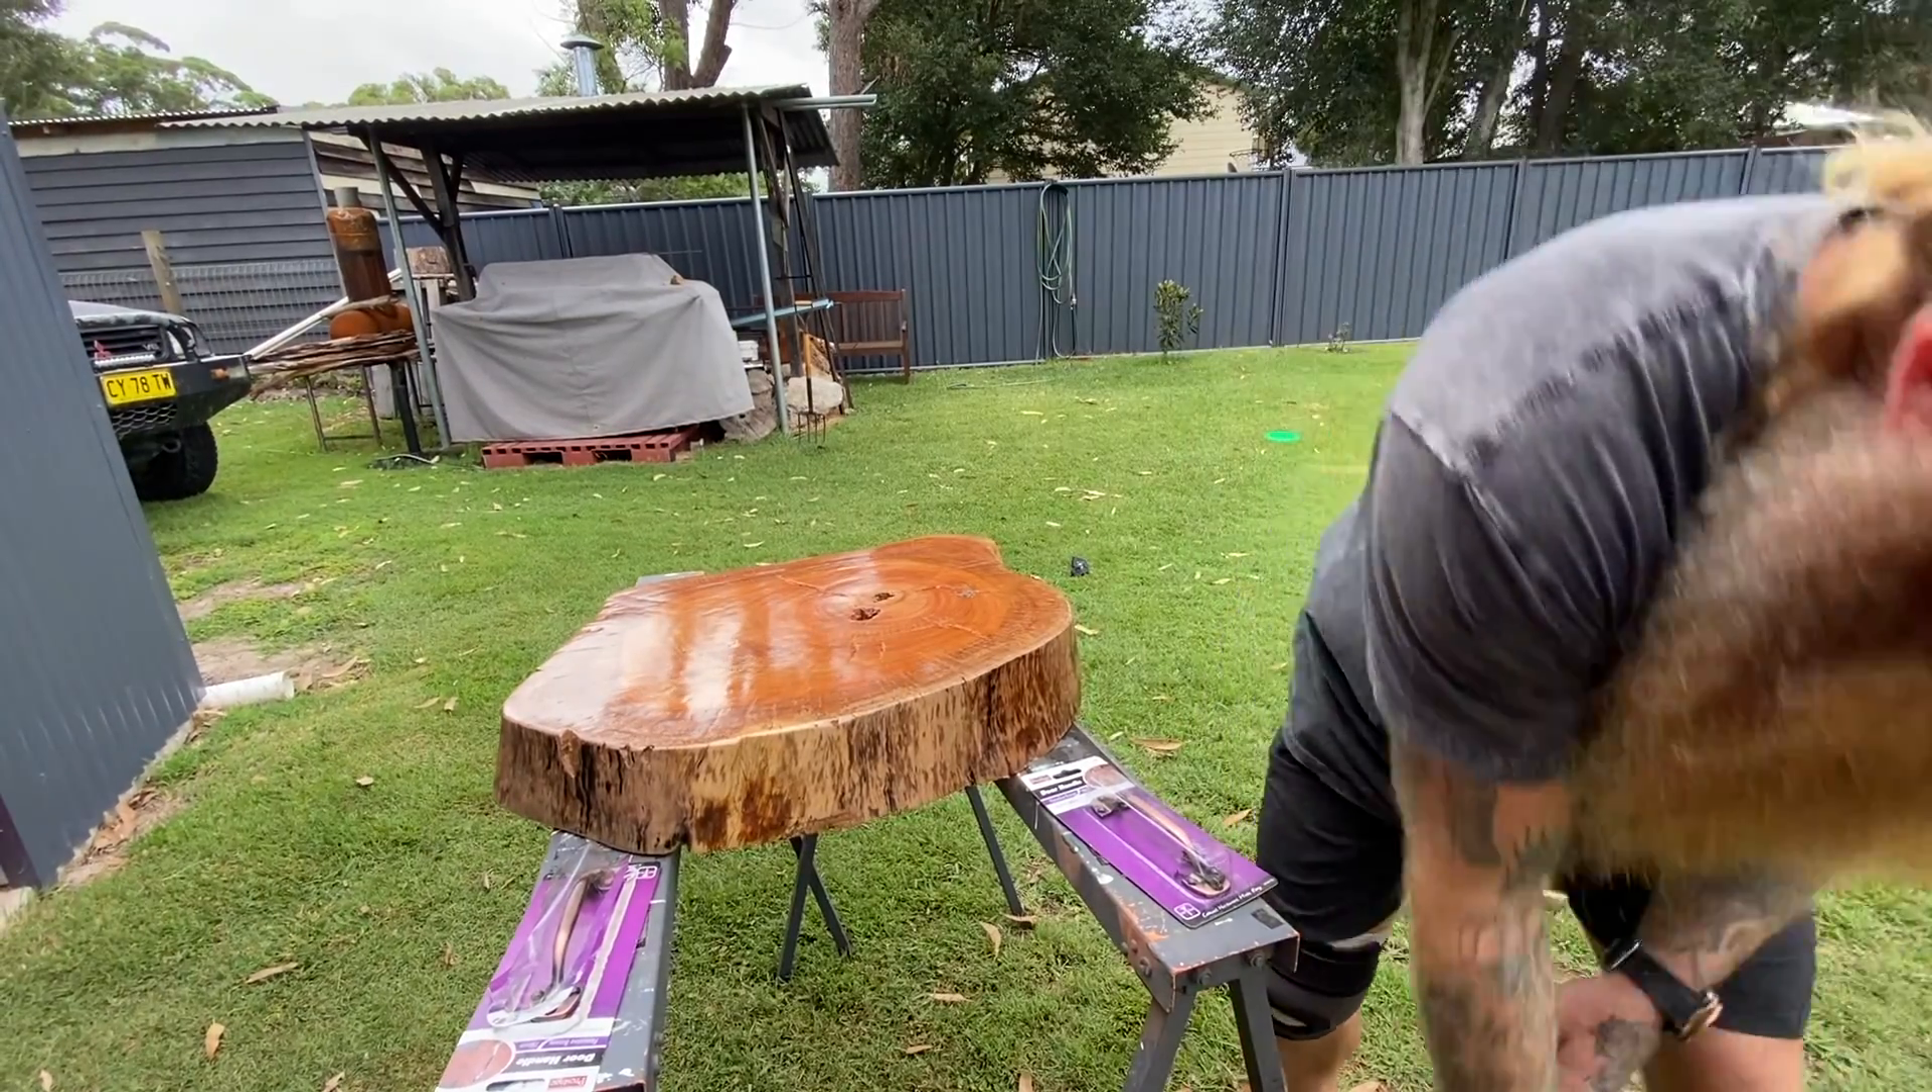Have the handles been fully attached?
No.